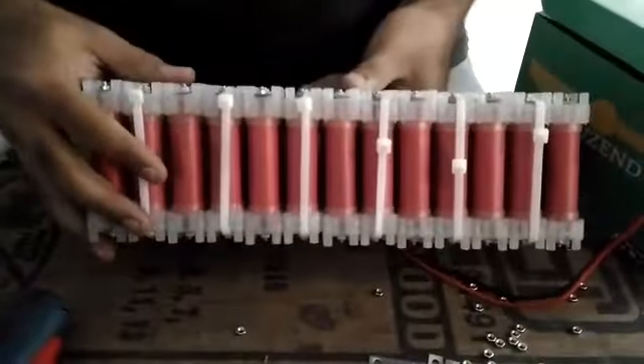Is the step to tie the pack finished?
Yes.